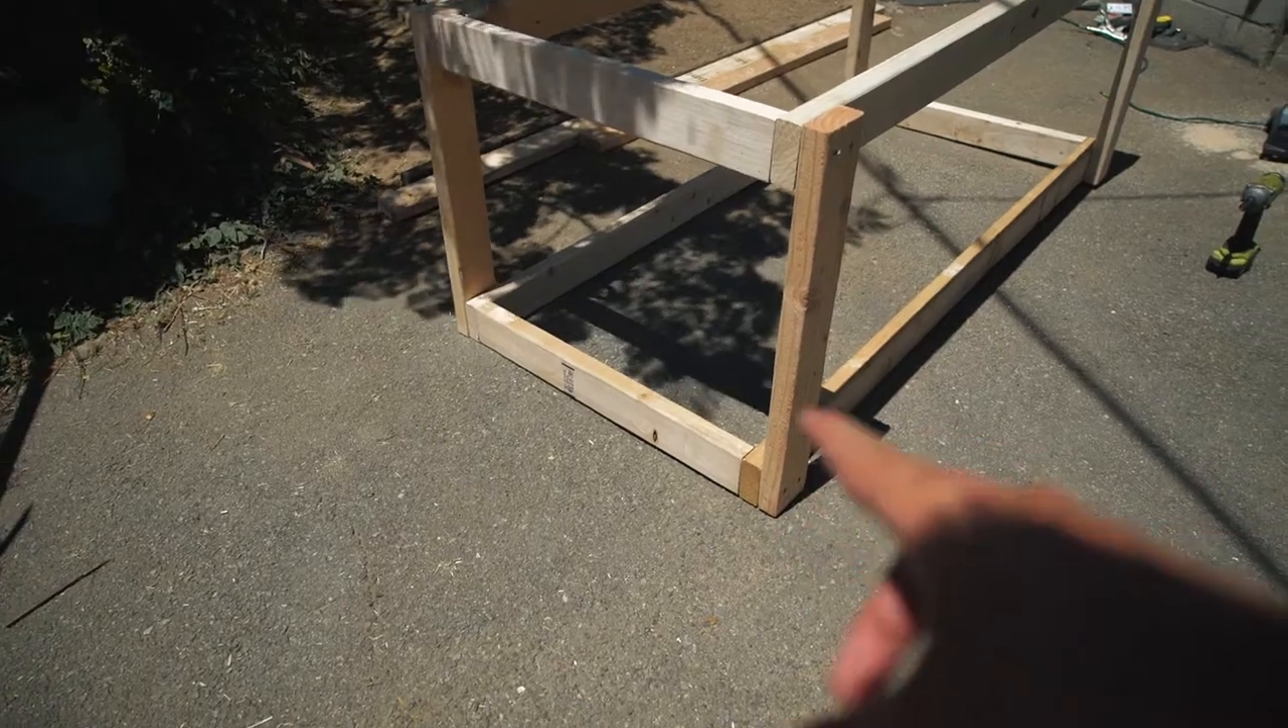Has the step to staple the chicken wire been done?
No.